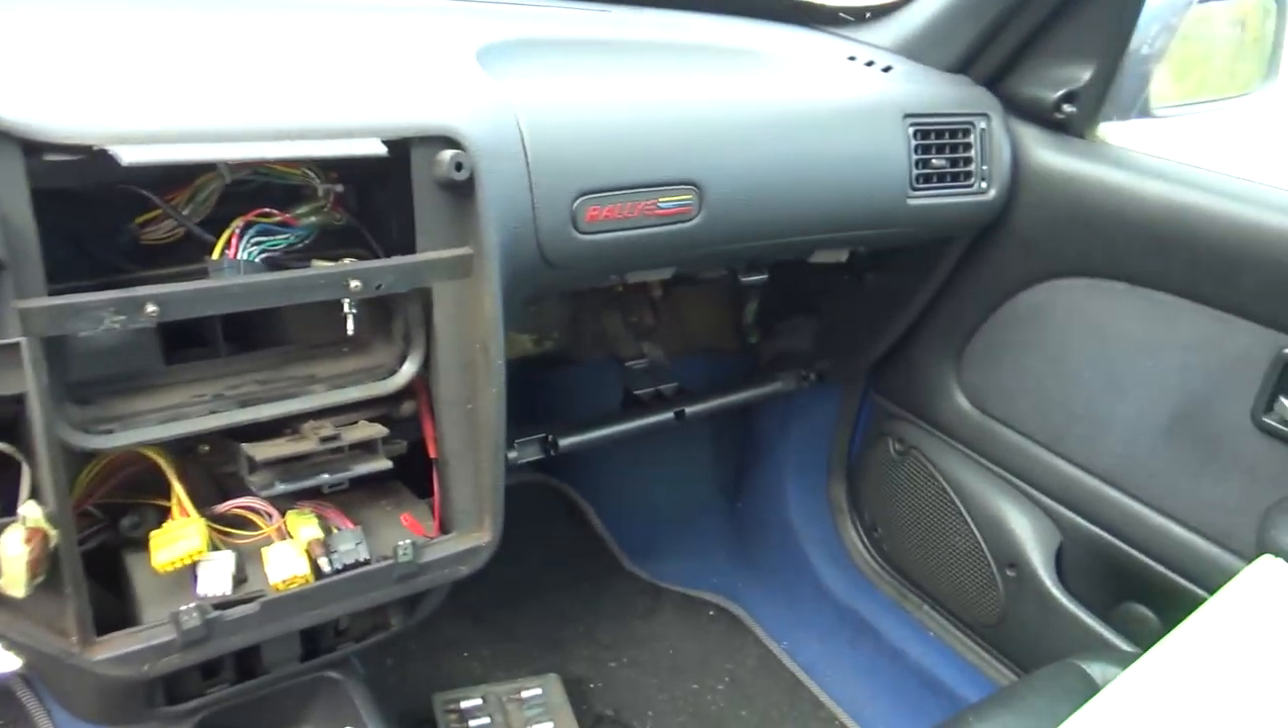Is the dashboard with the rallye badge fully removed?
No.